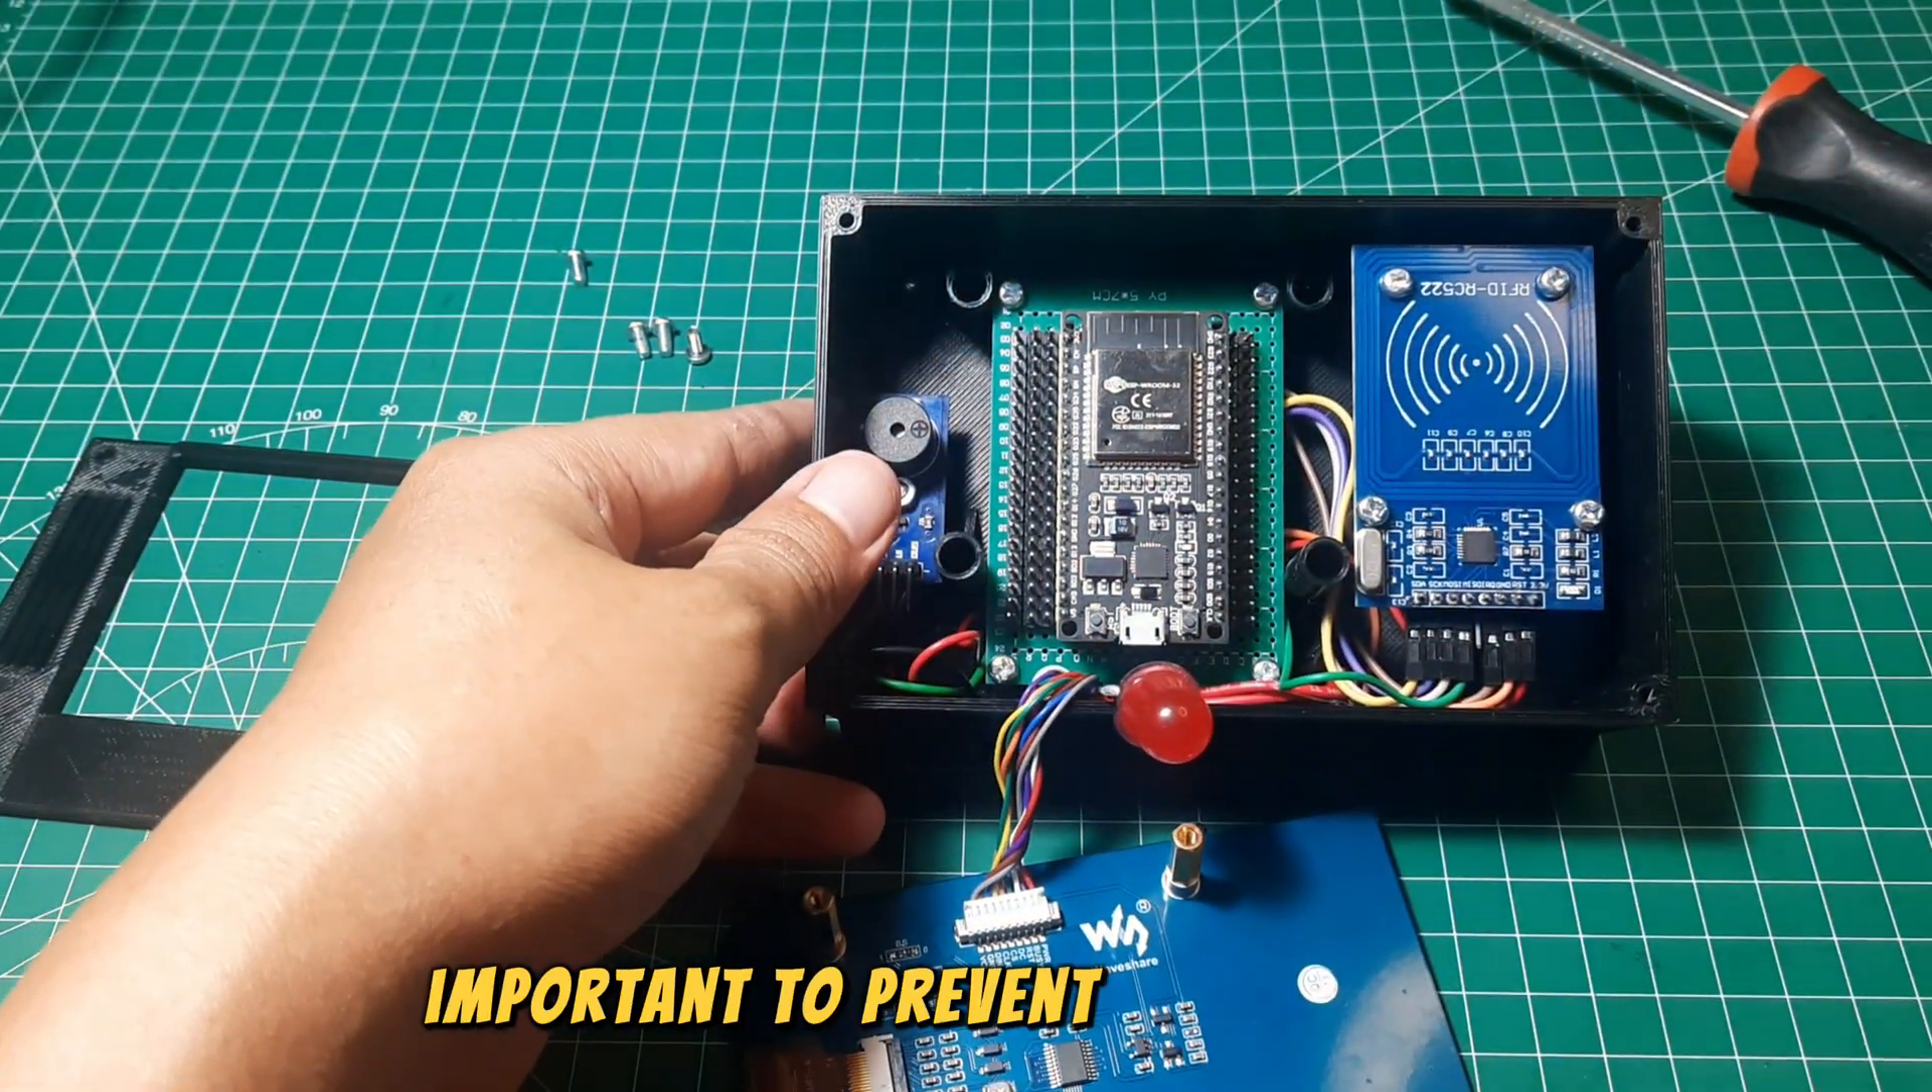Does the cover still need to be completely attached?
Yes.